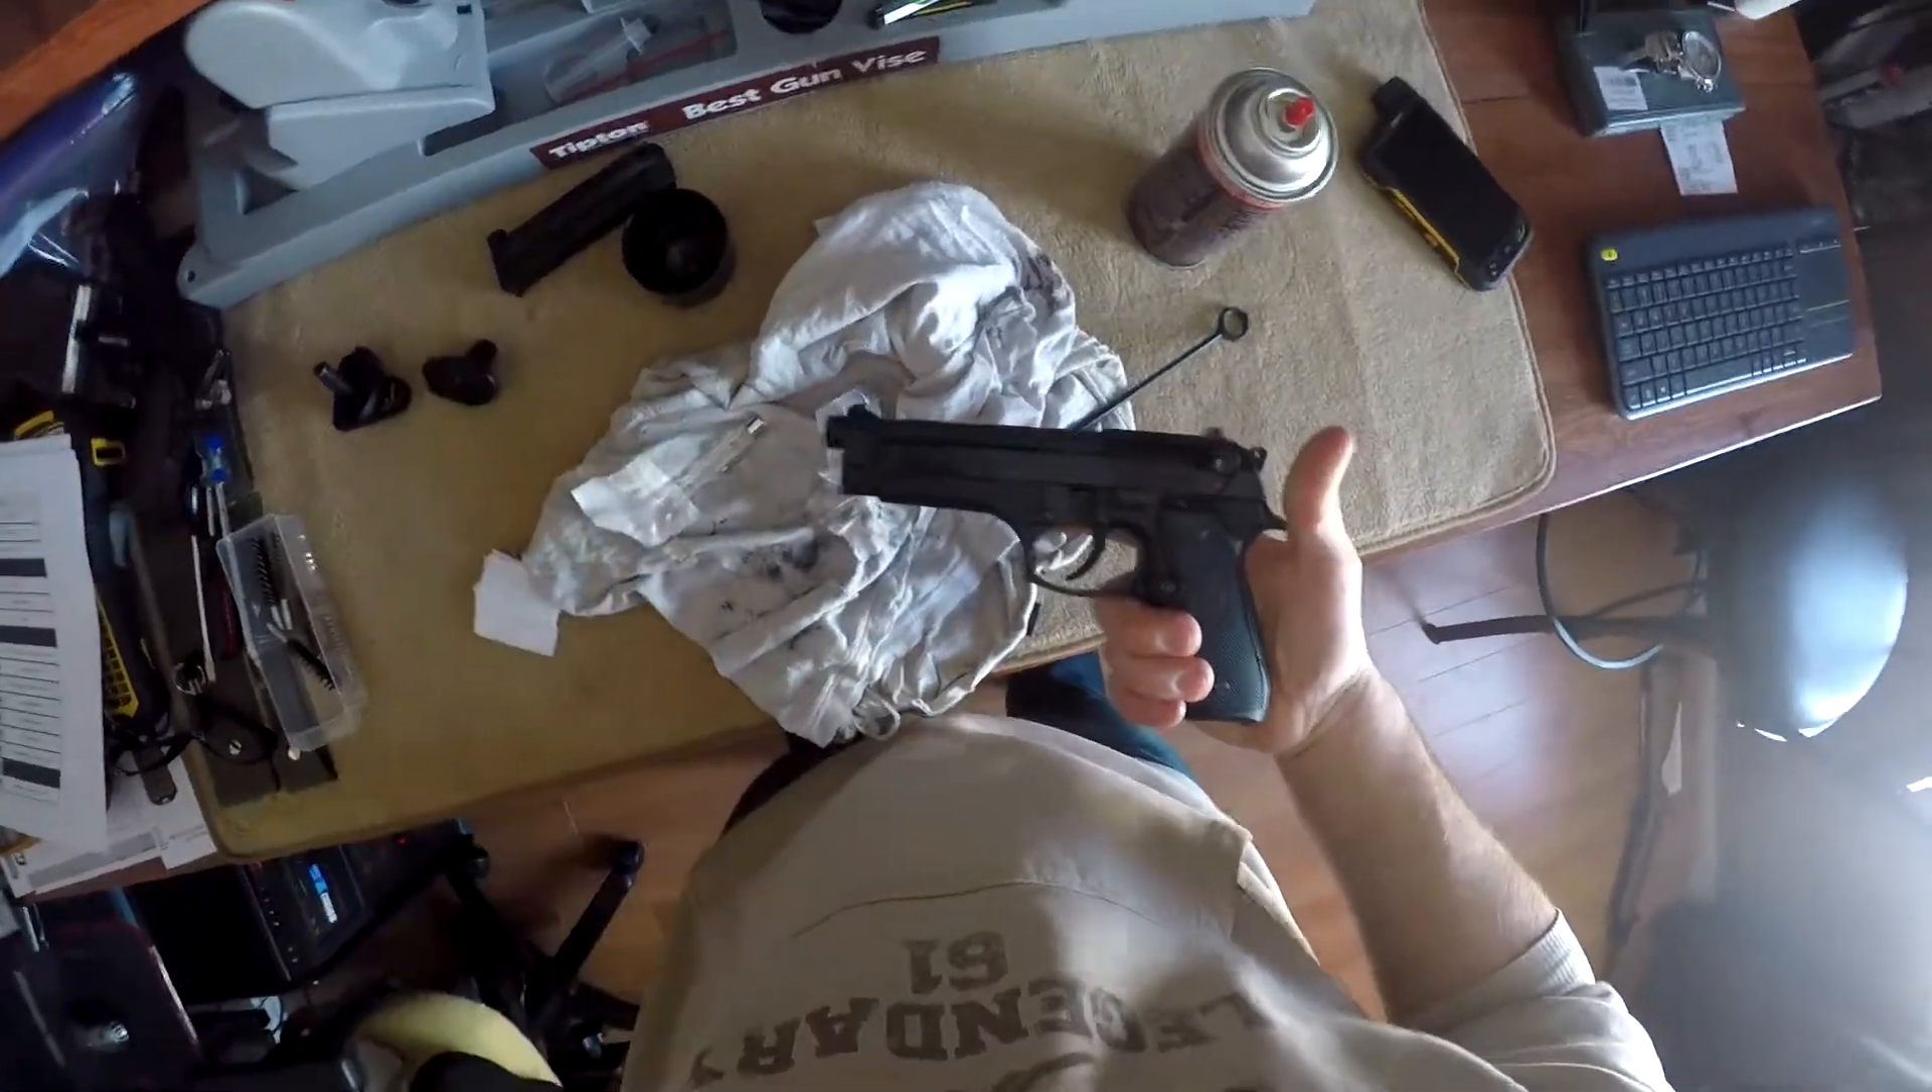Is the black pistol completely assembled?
Yes.